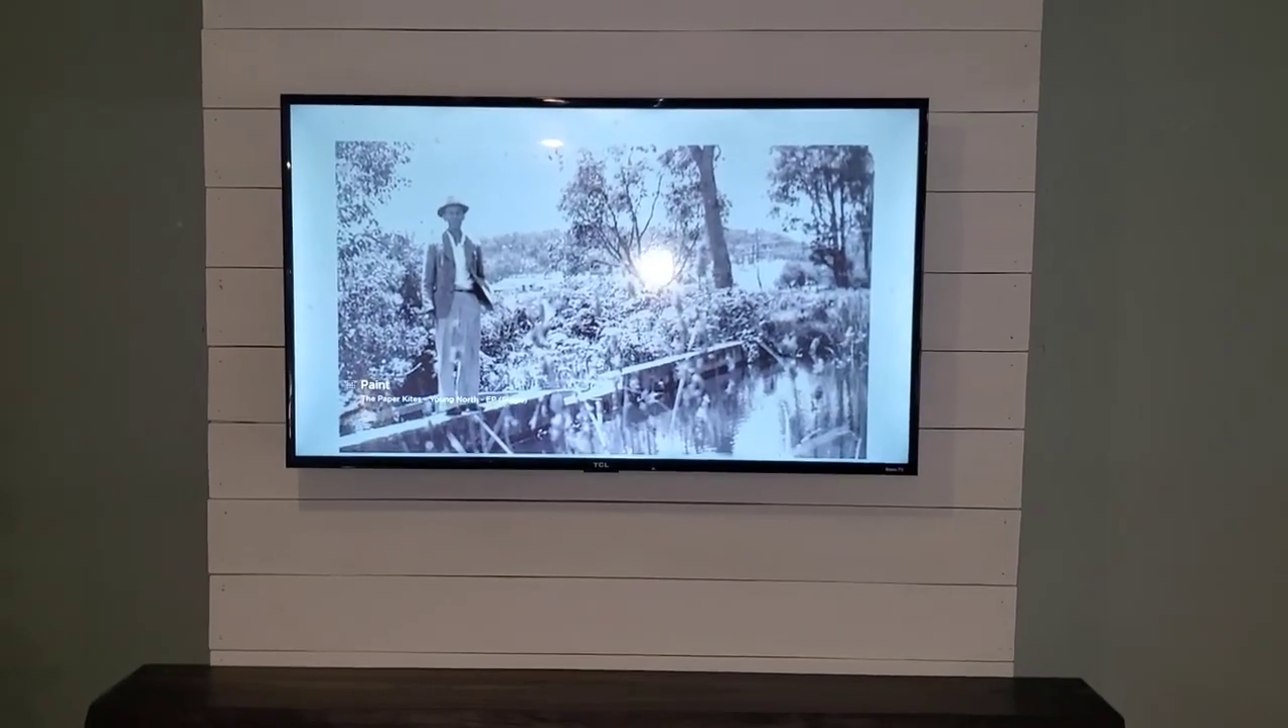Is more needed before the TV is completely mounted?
No.